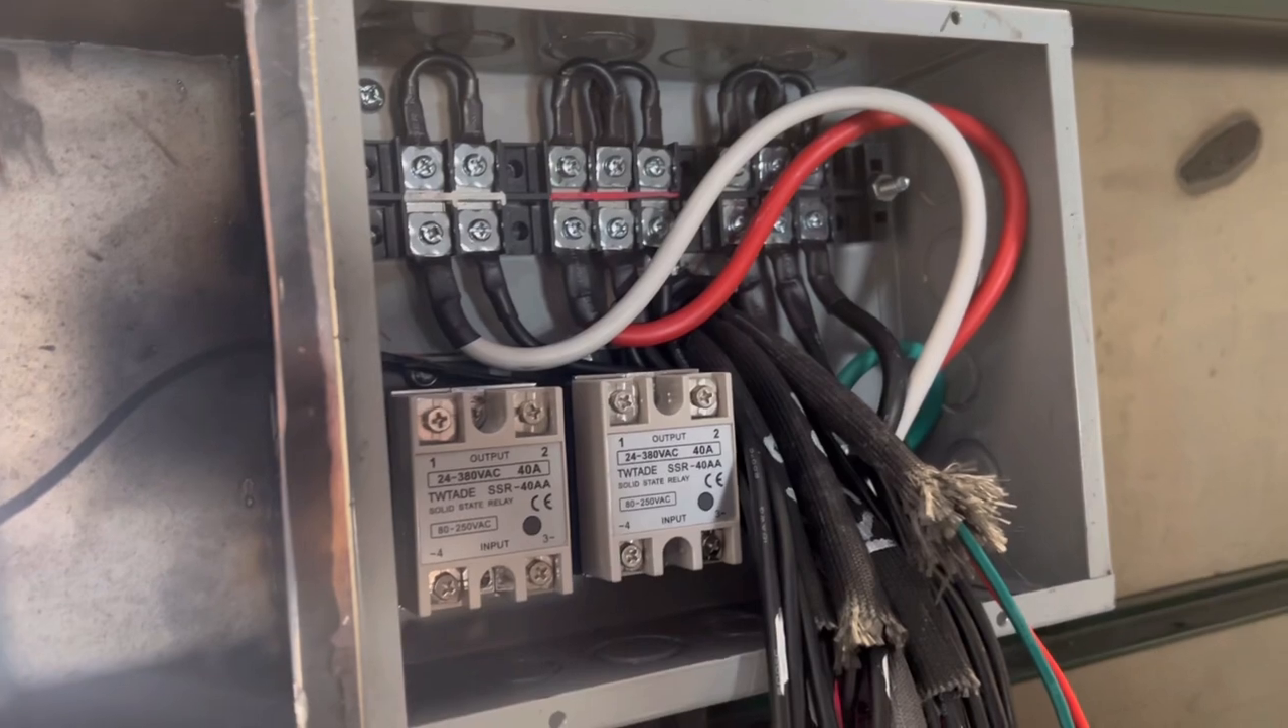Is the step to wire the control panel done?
No.